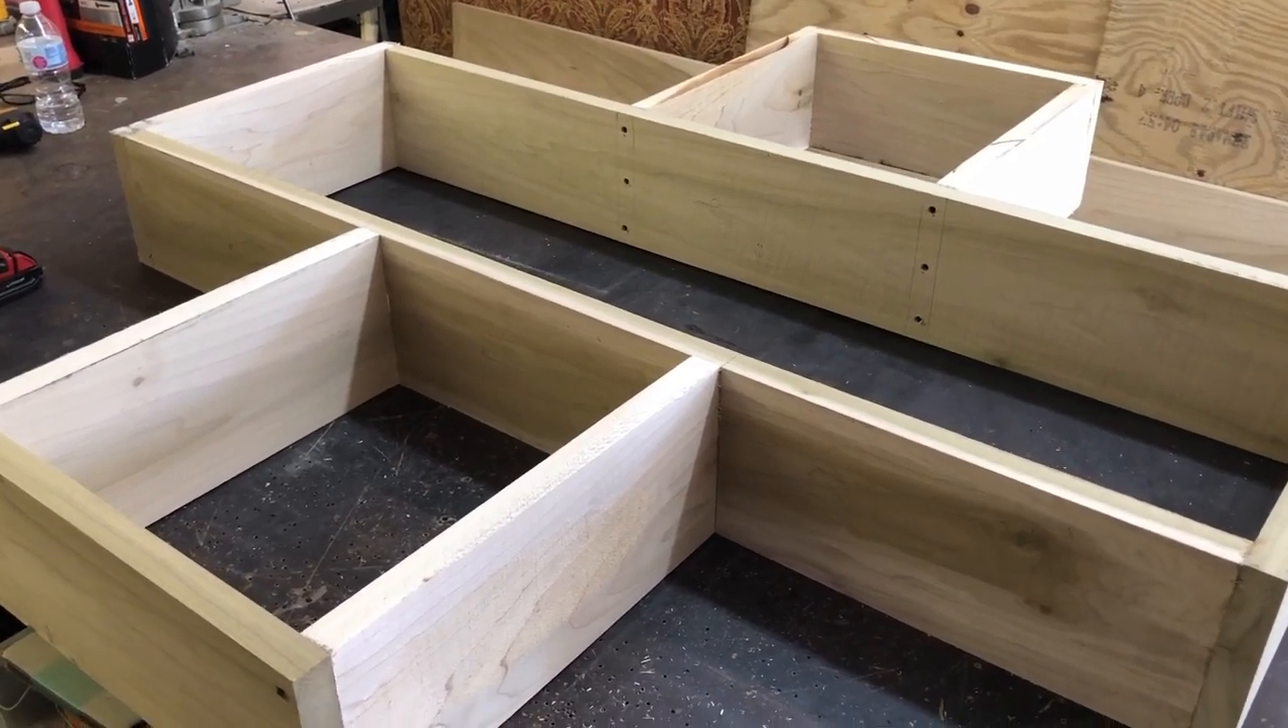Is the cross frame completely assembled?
Yes.